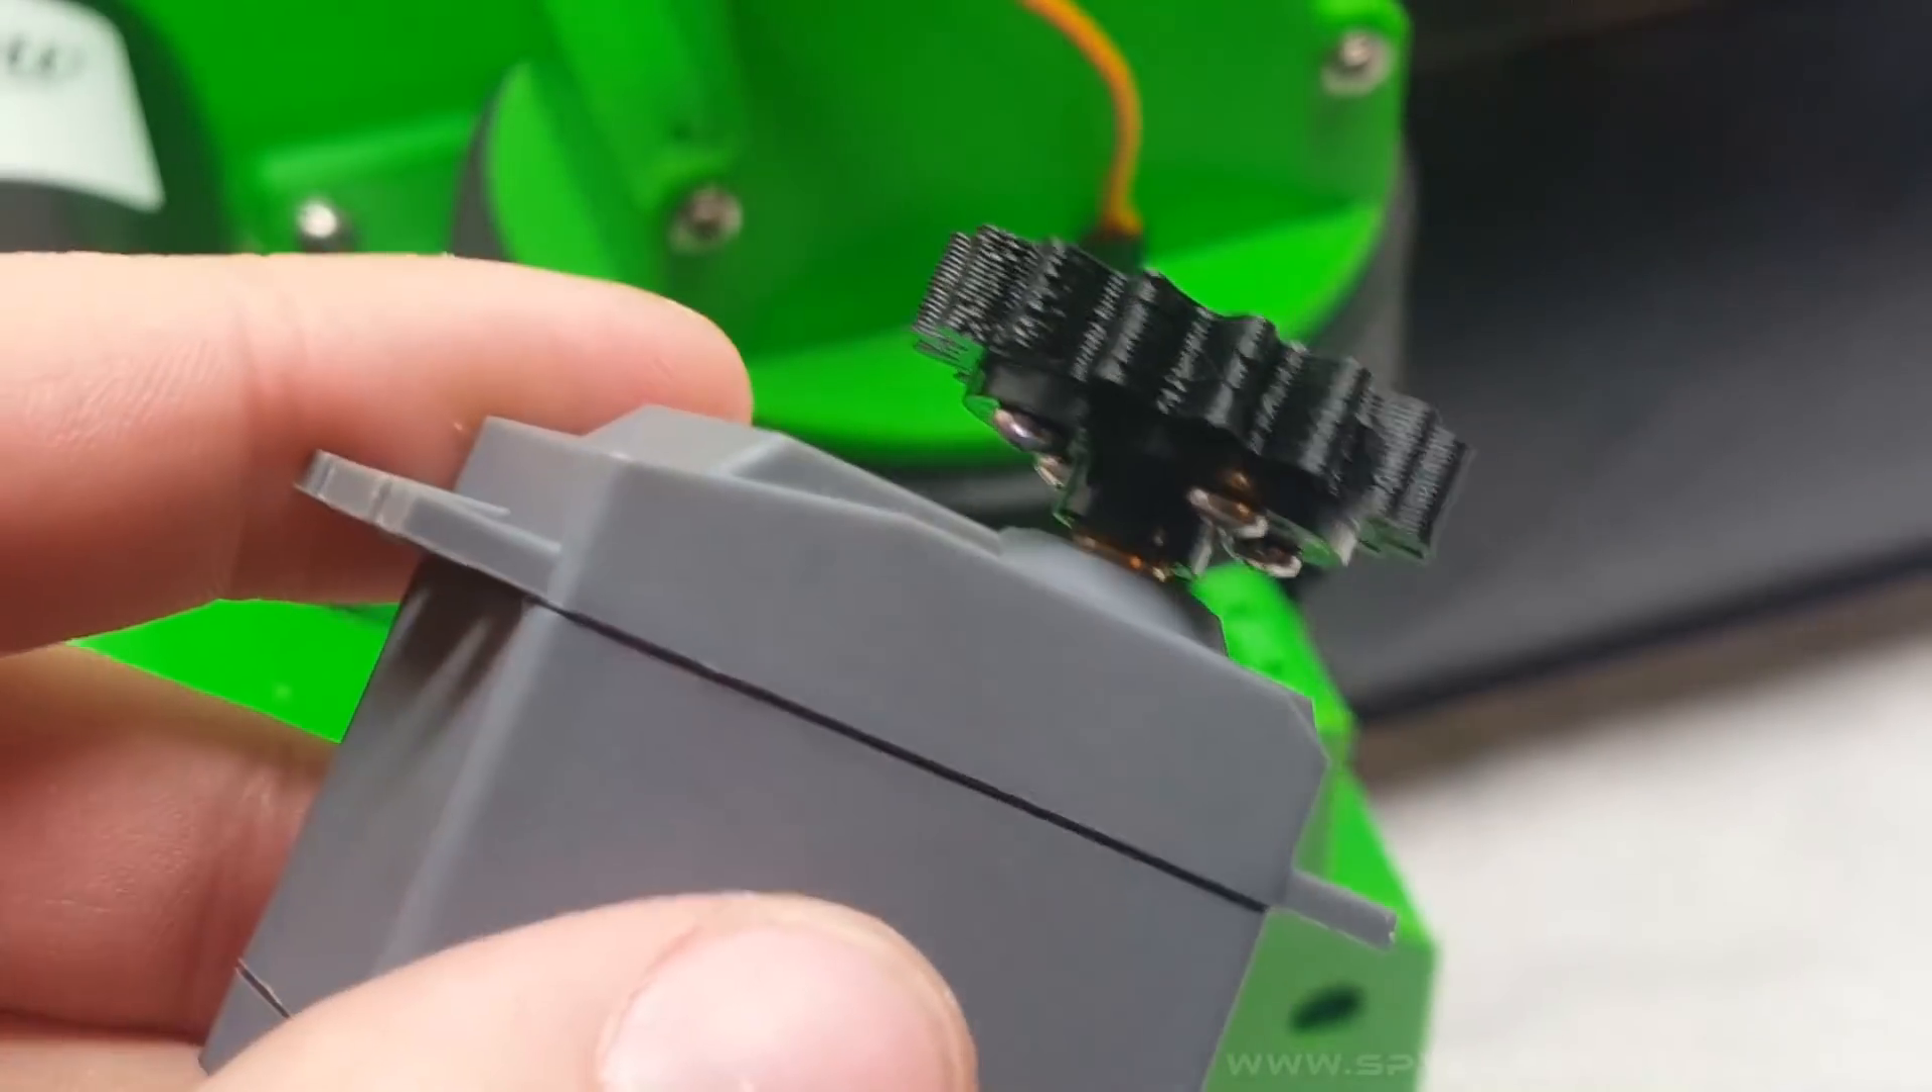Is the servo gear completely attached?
Yes.